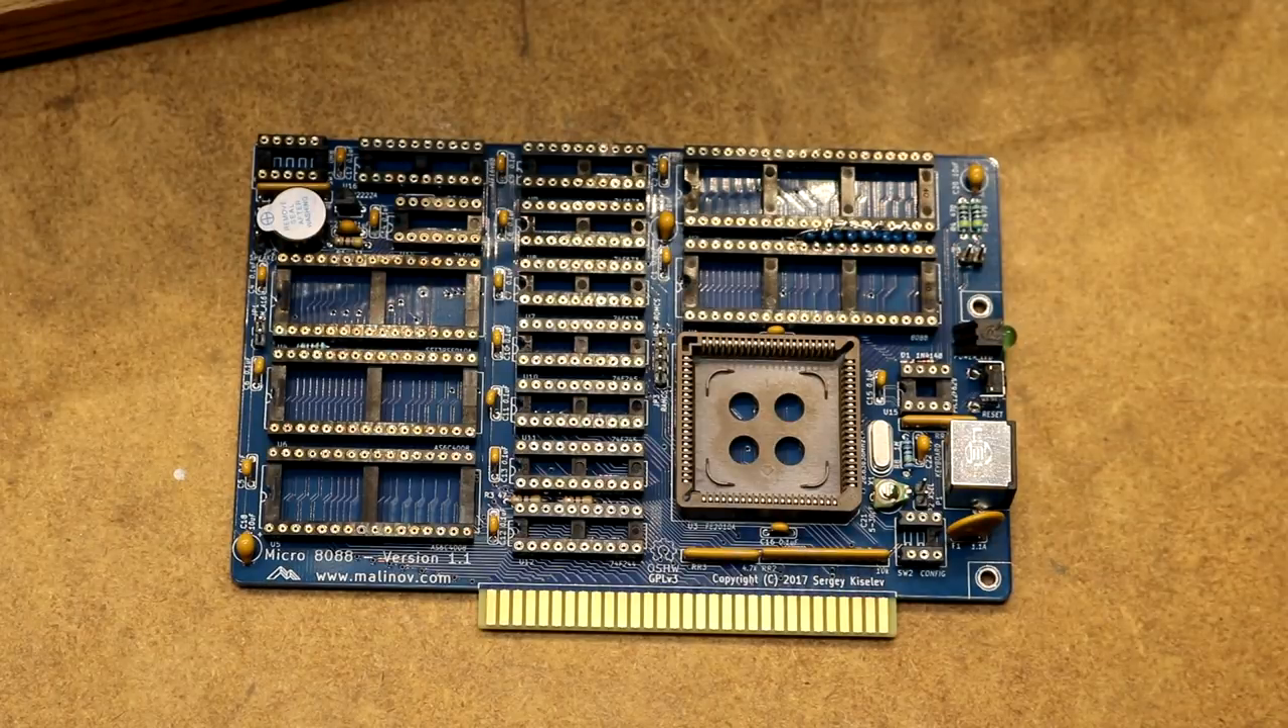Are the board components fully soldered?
Yes.